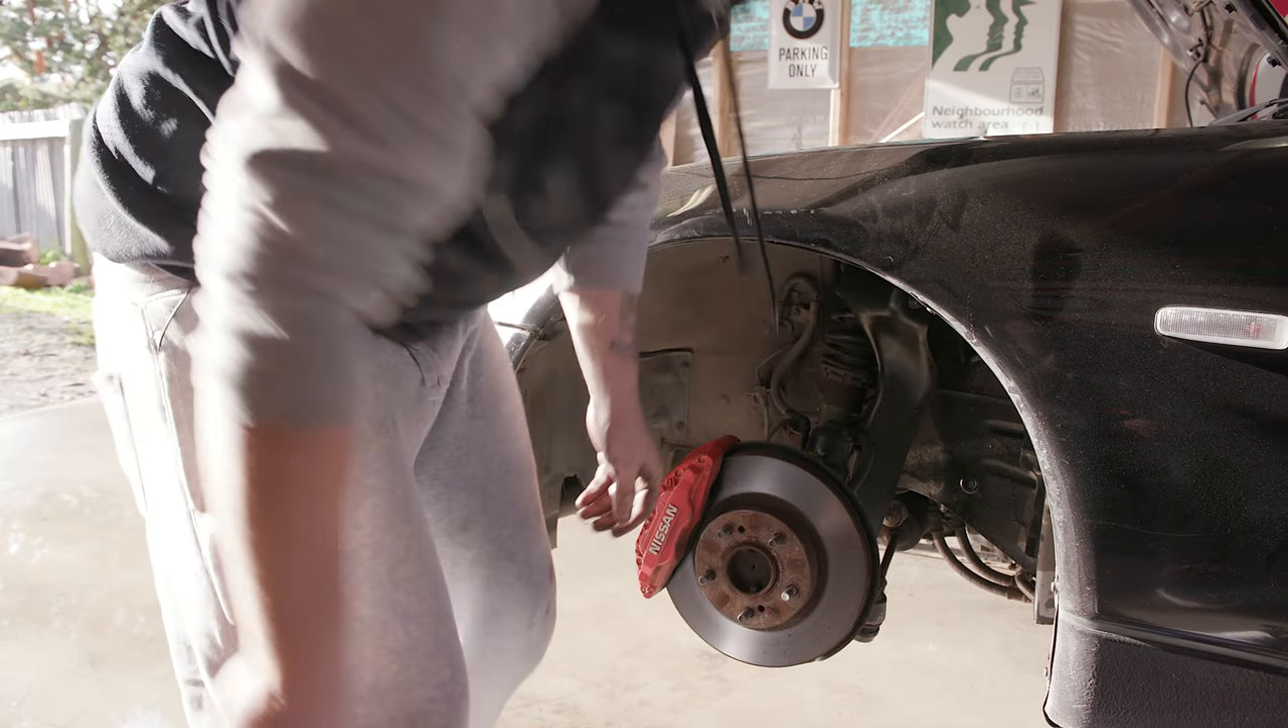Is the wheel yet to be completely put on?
Yes.